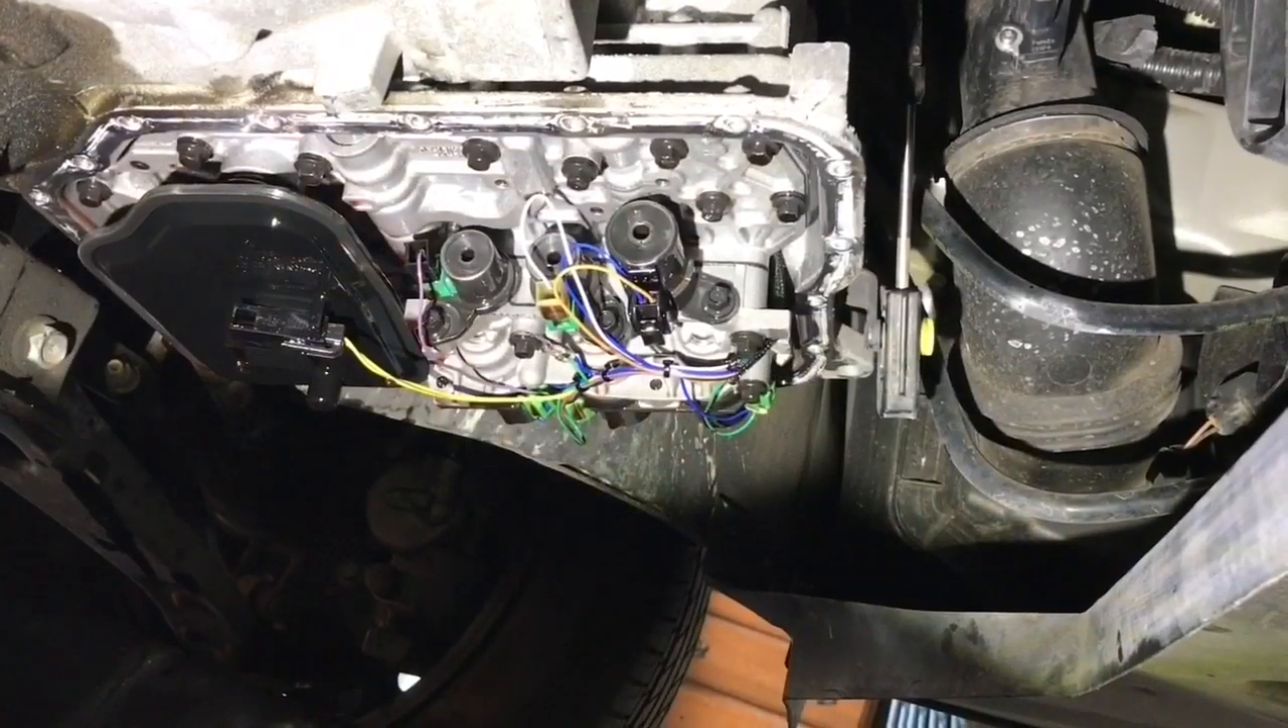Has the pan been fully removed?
Yes.